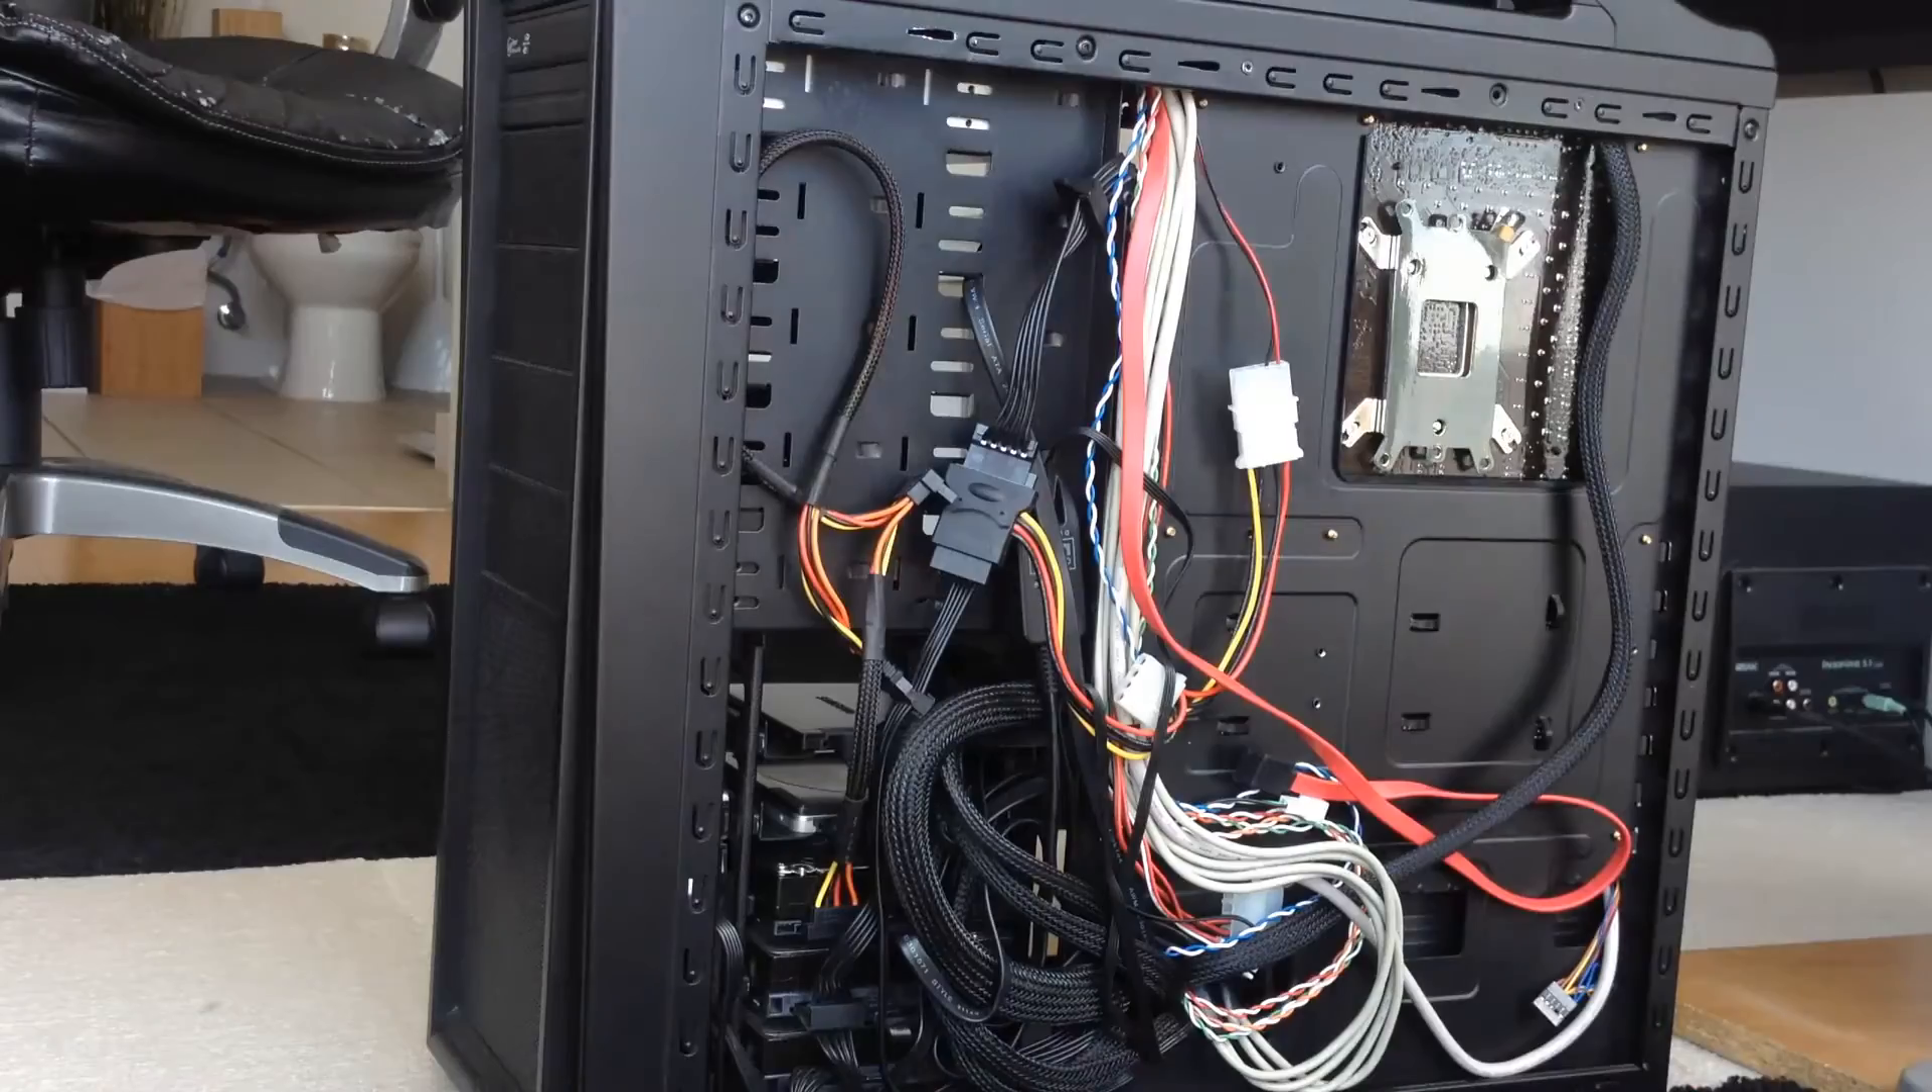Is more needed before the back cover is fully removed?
No.